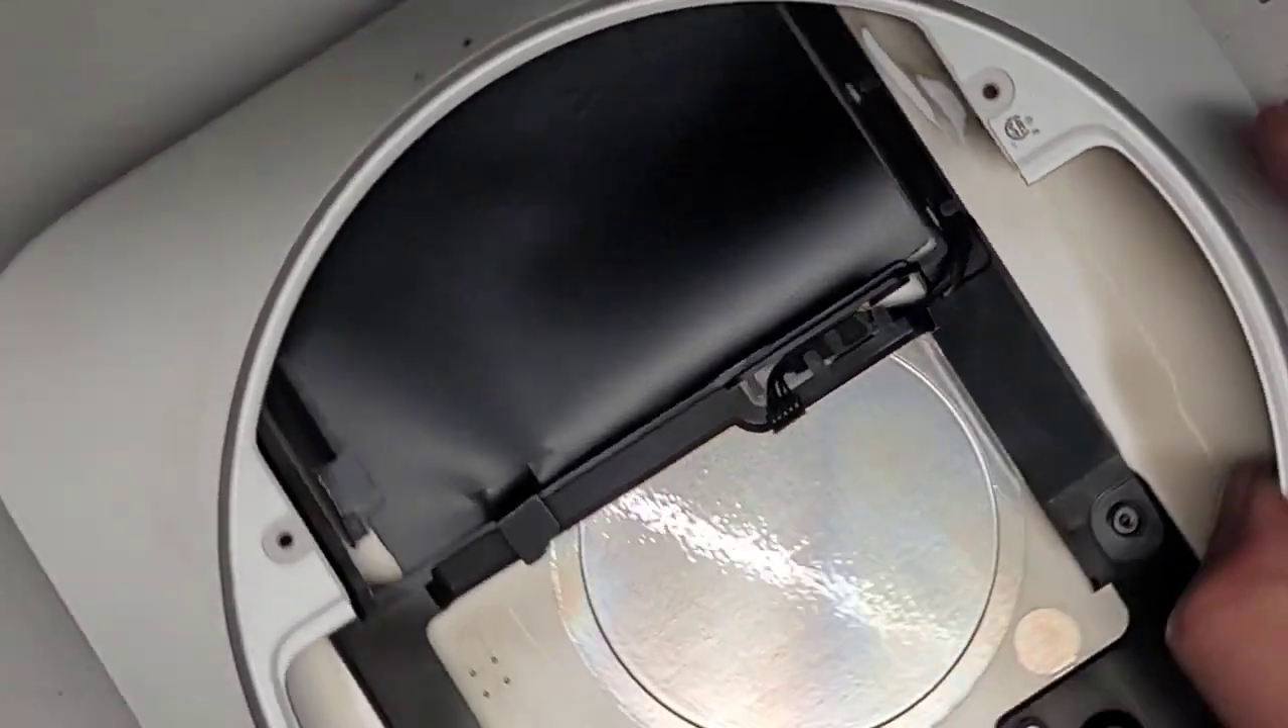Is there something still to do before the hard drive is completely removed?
Yes.